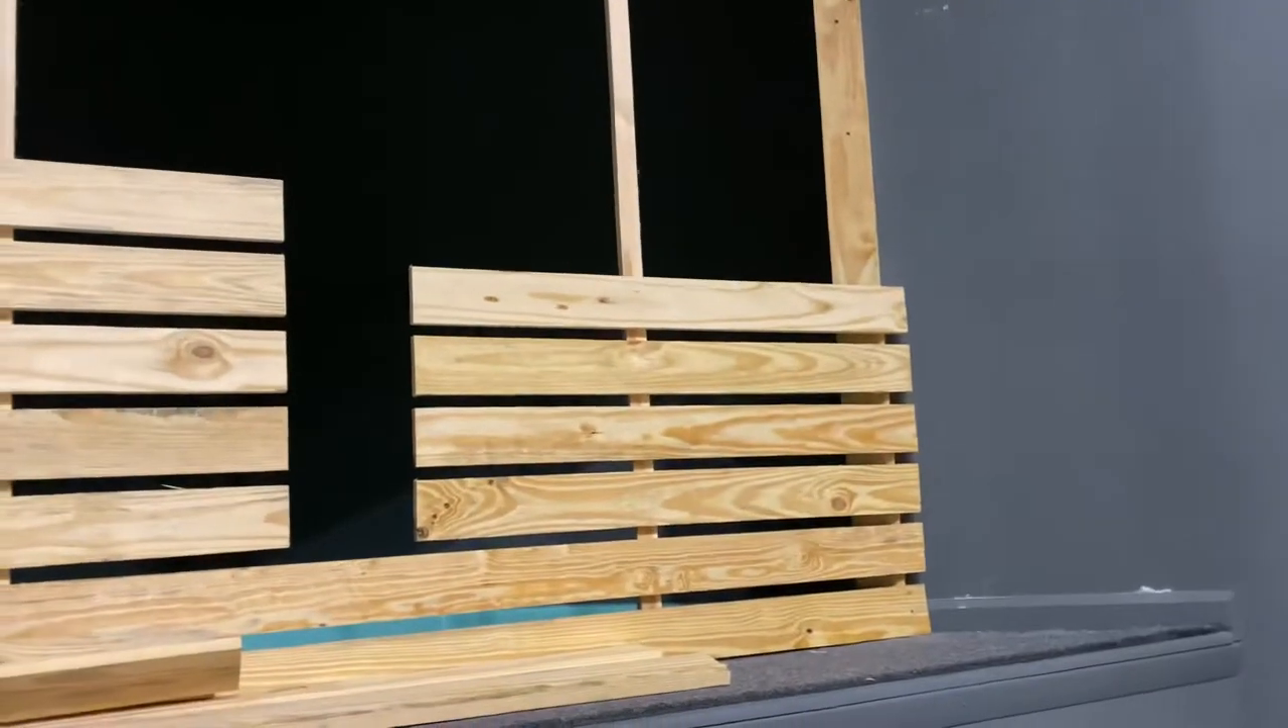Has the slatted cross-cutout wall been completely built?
No.